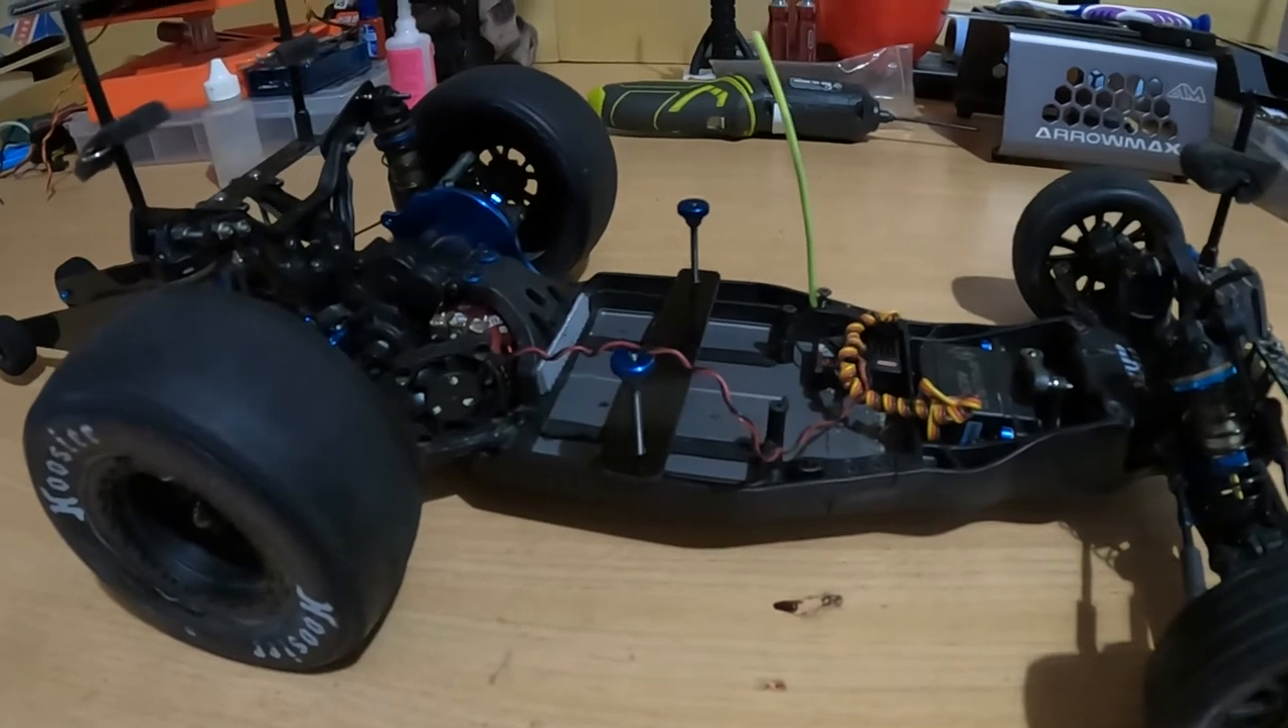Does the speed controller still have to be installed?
Yes.